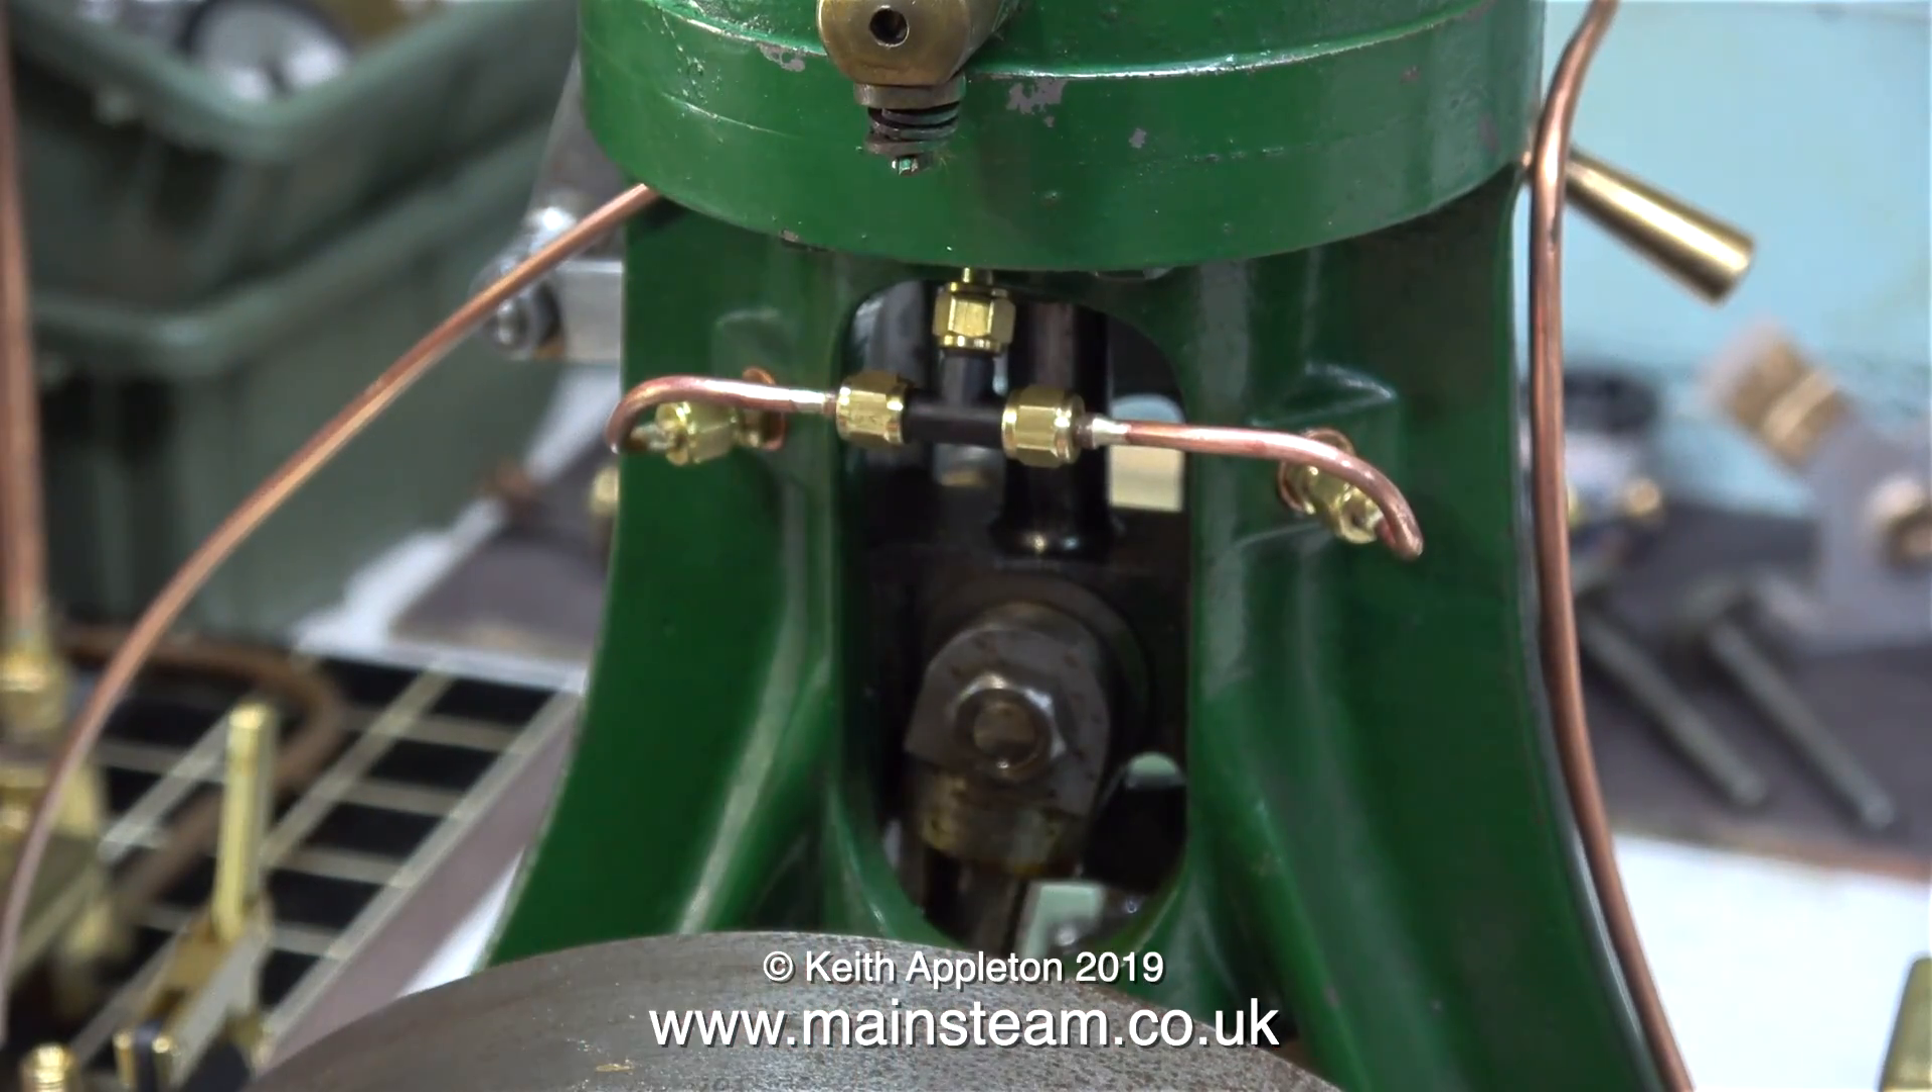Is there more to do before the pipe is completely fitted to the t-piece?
No.